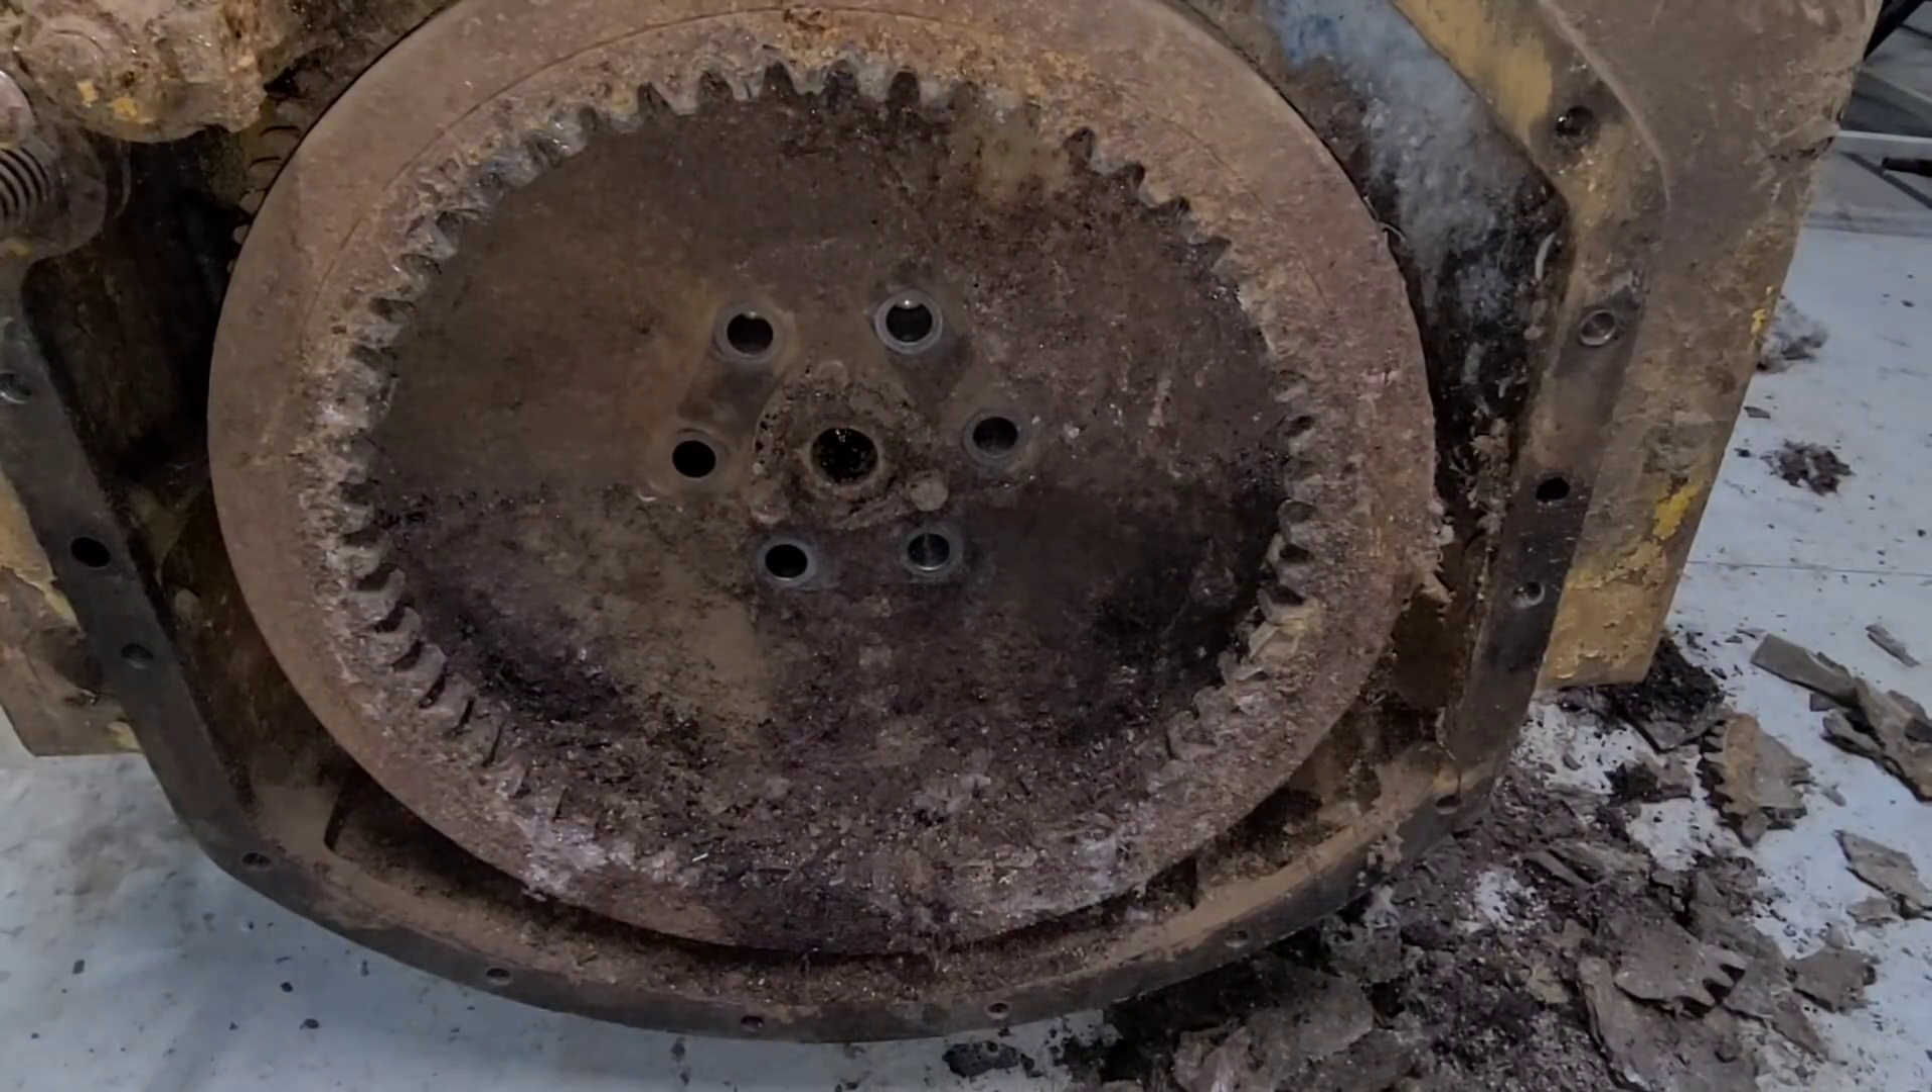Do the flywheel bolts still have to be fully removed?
No.